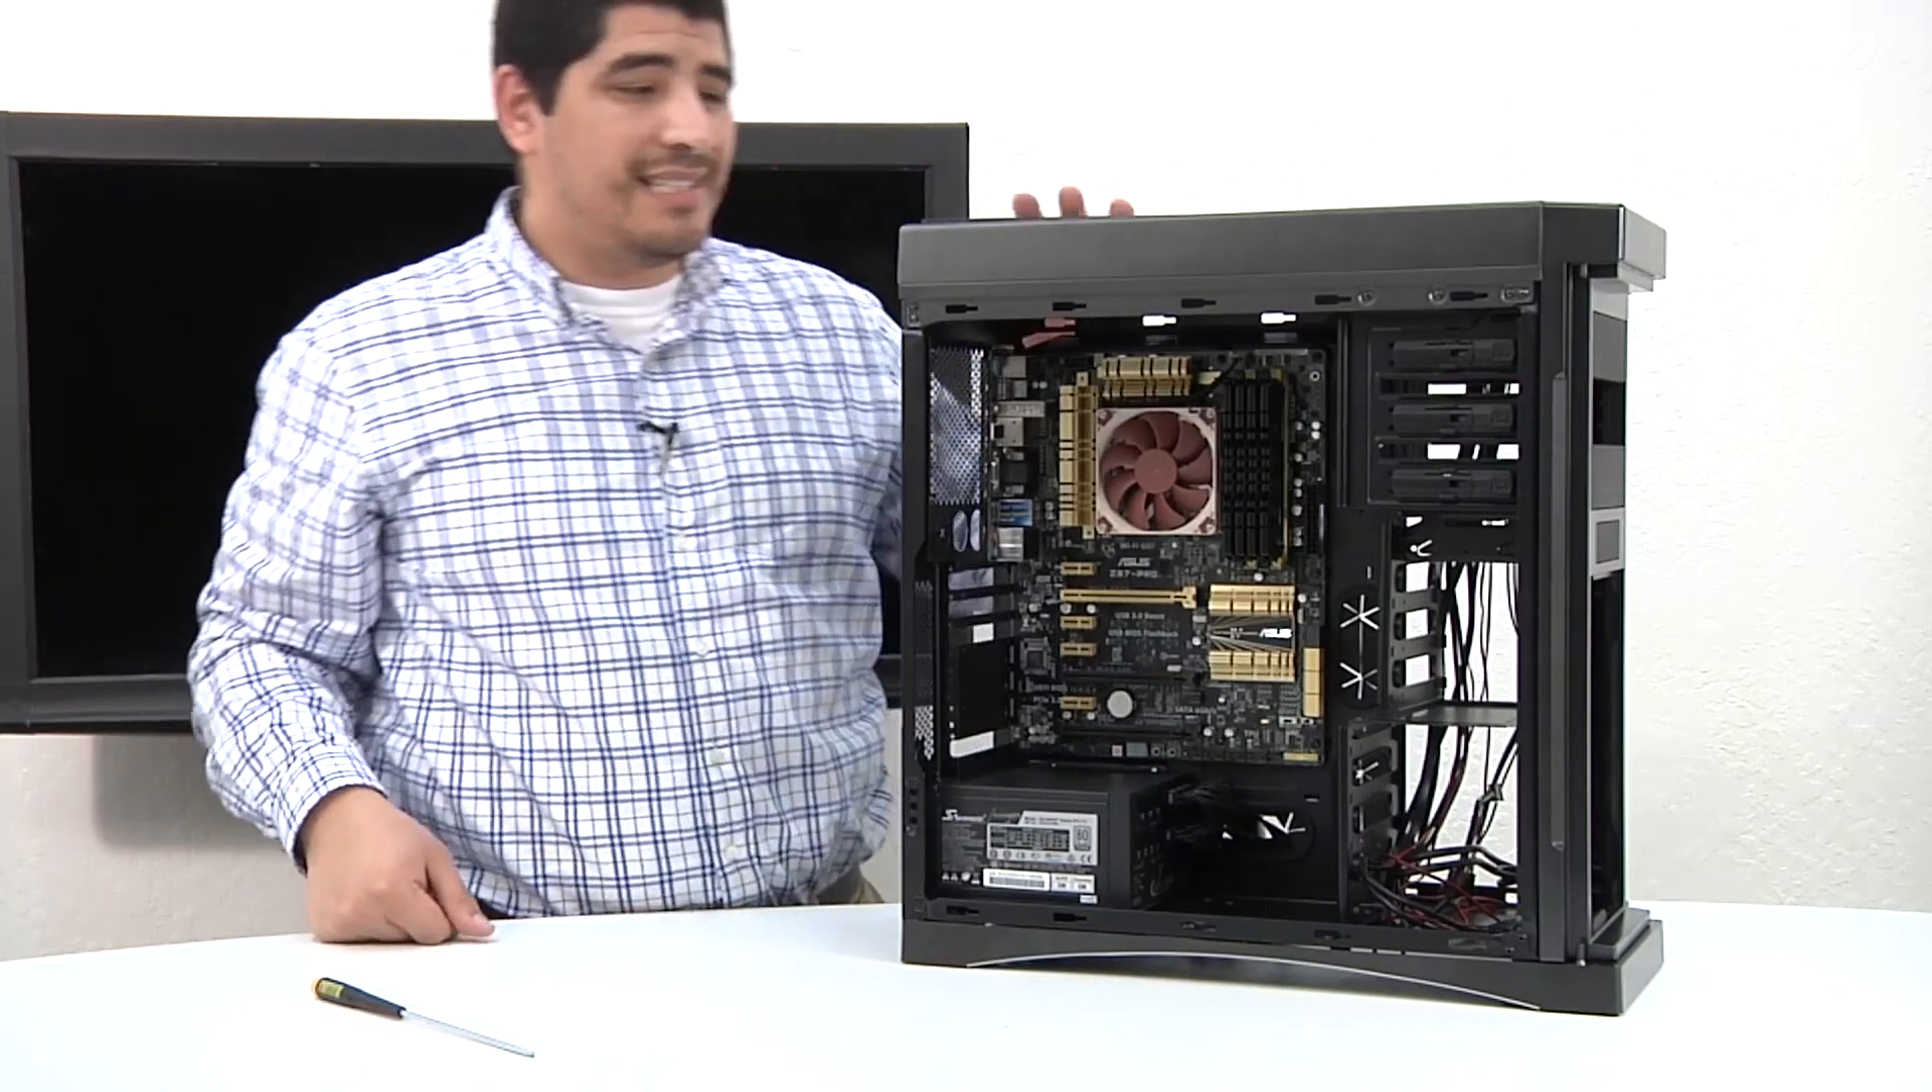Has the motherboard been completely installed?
Yes.